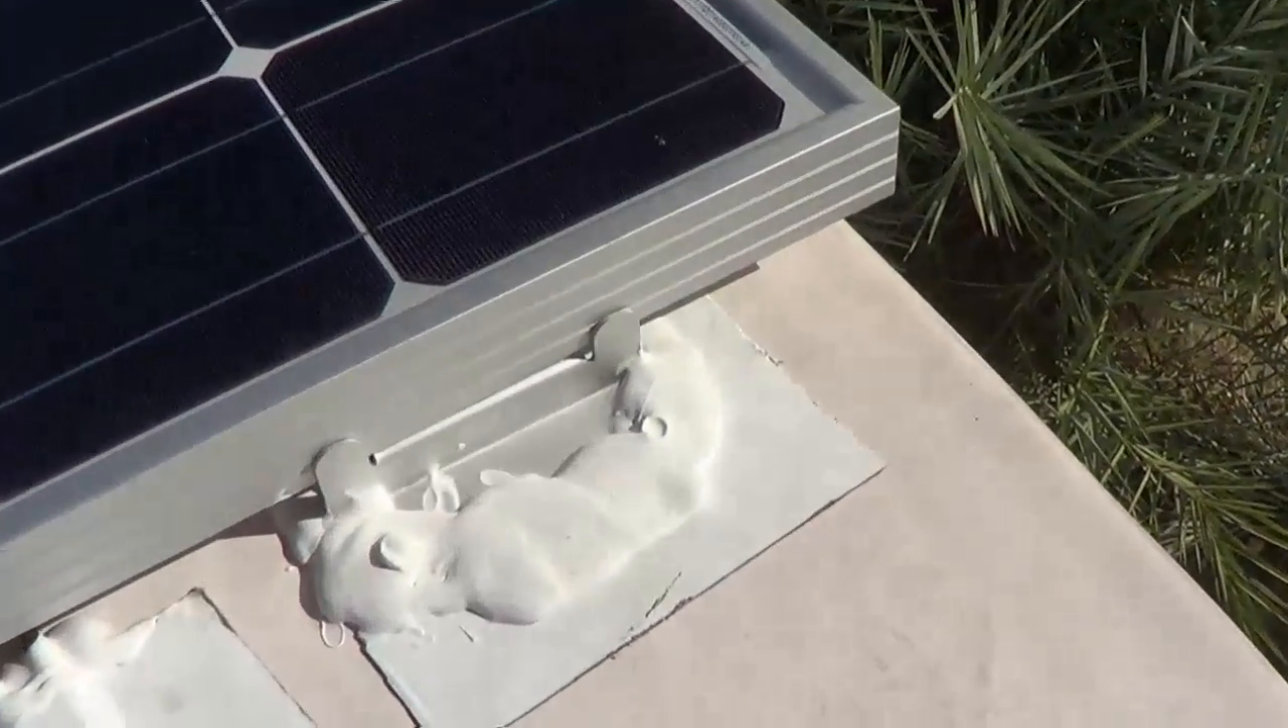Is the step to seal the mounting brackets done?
Yes.